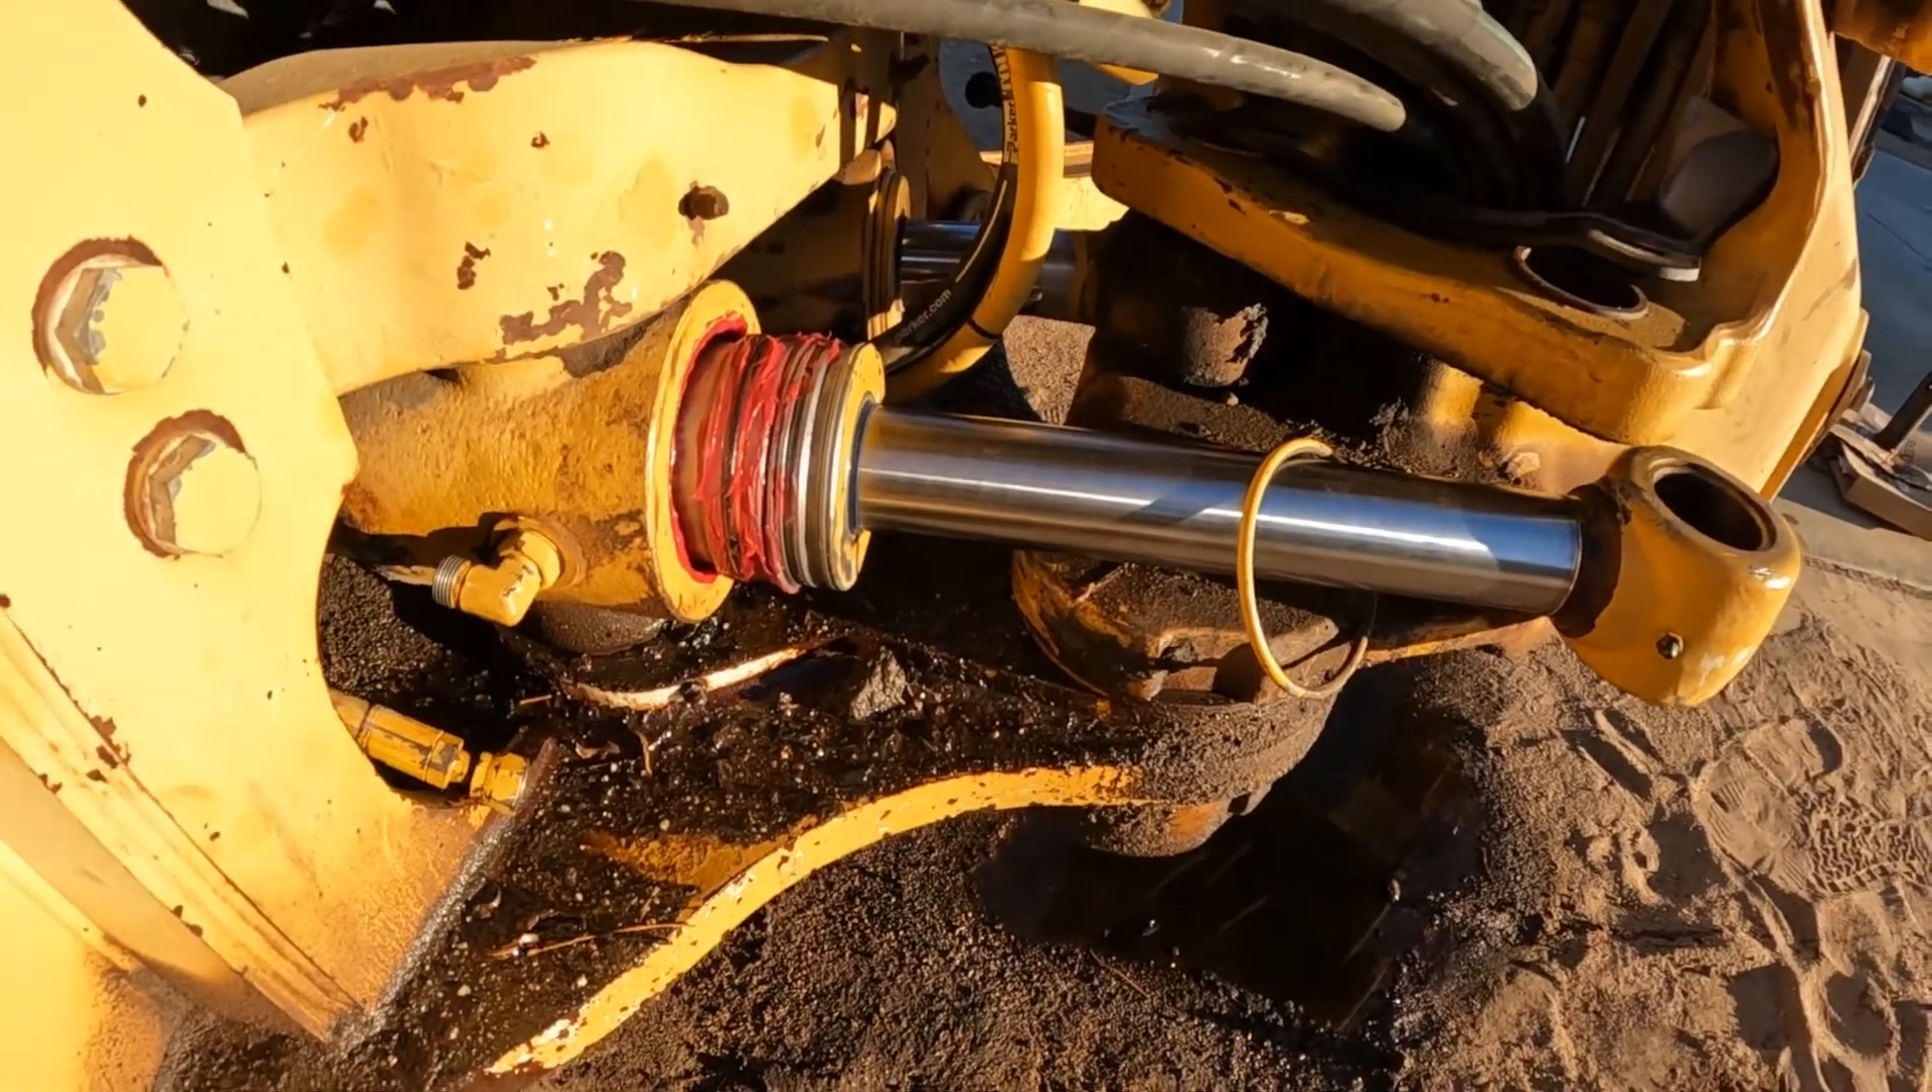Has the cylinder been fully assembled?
No.